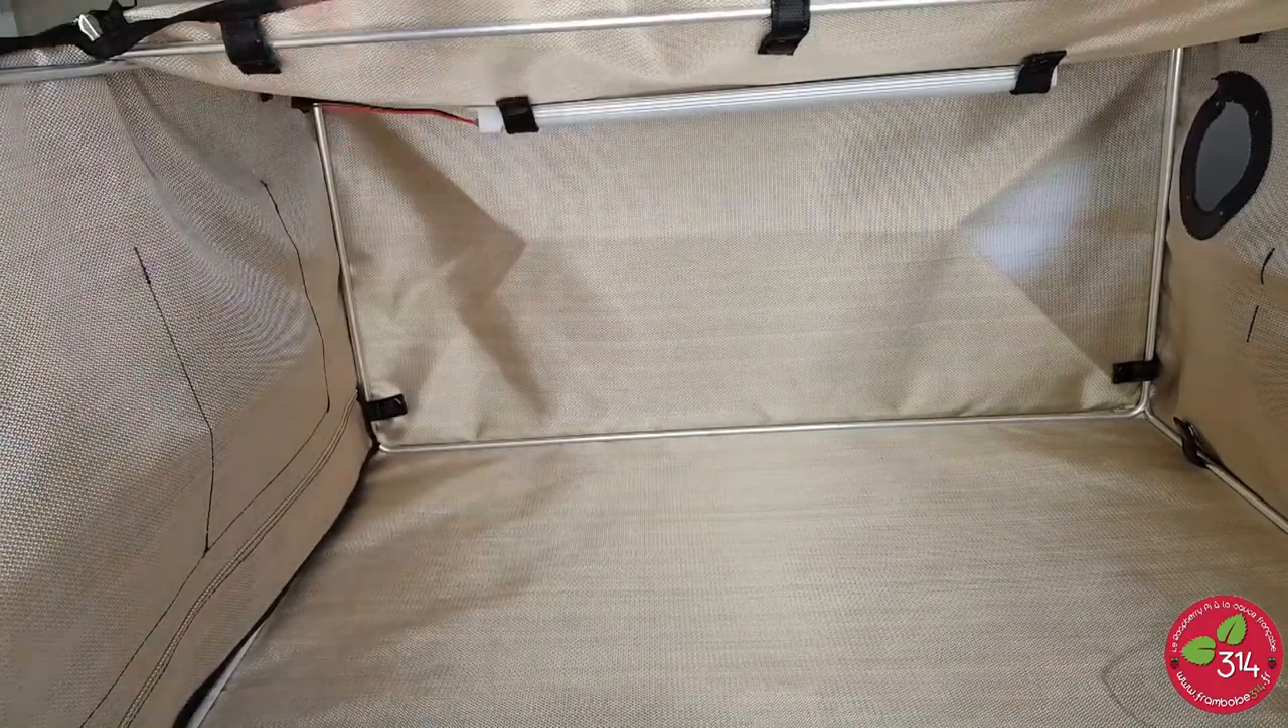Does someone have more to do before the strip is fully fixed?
No.